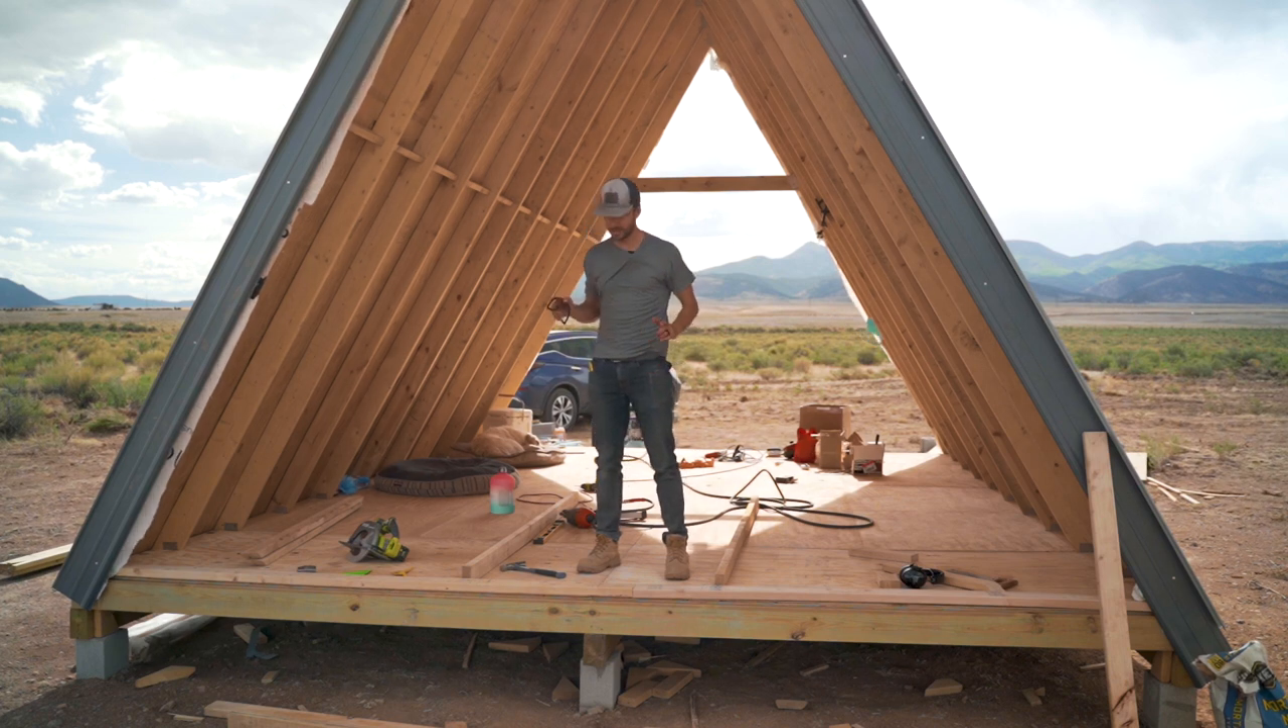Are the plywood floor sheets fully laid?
Yes.